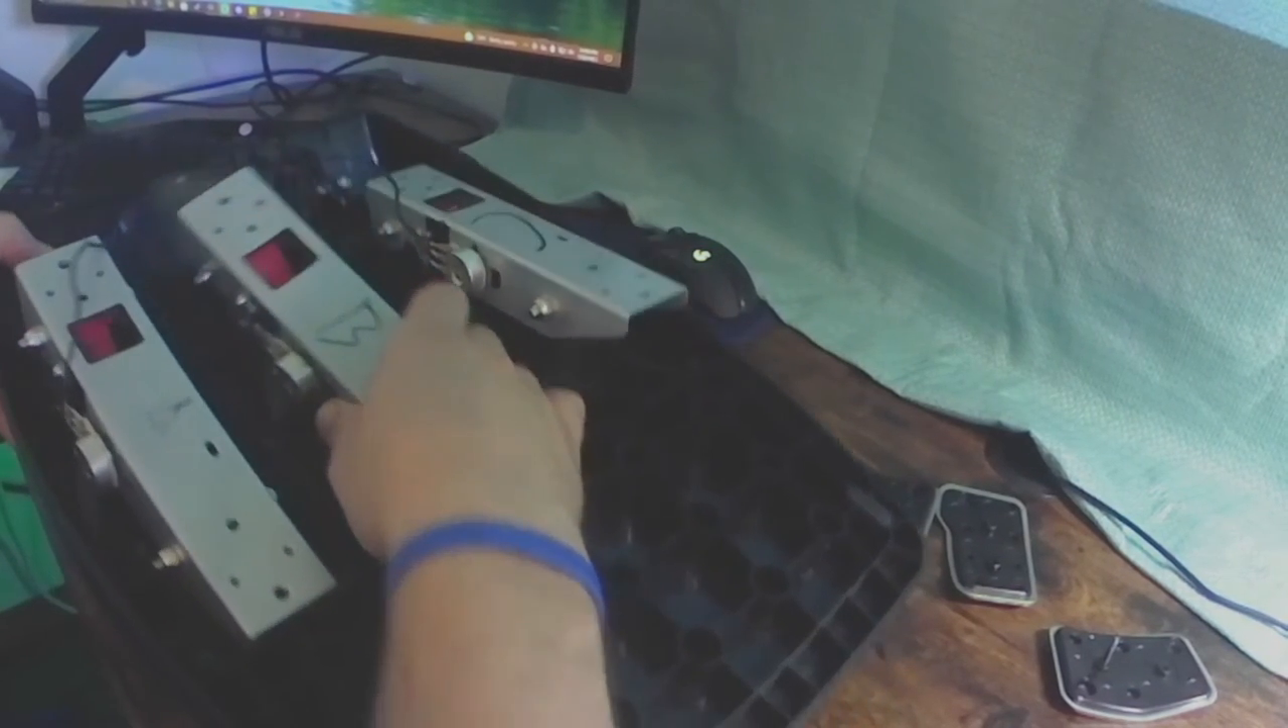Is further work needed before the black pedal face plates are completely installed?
Yes.